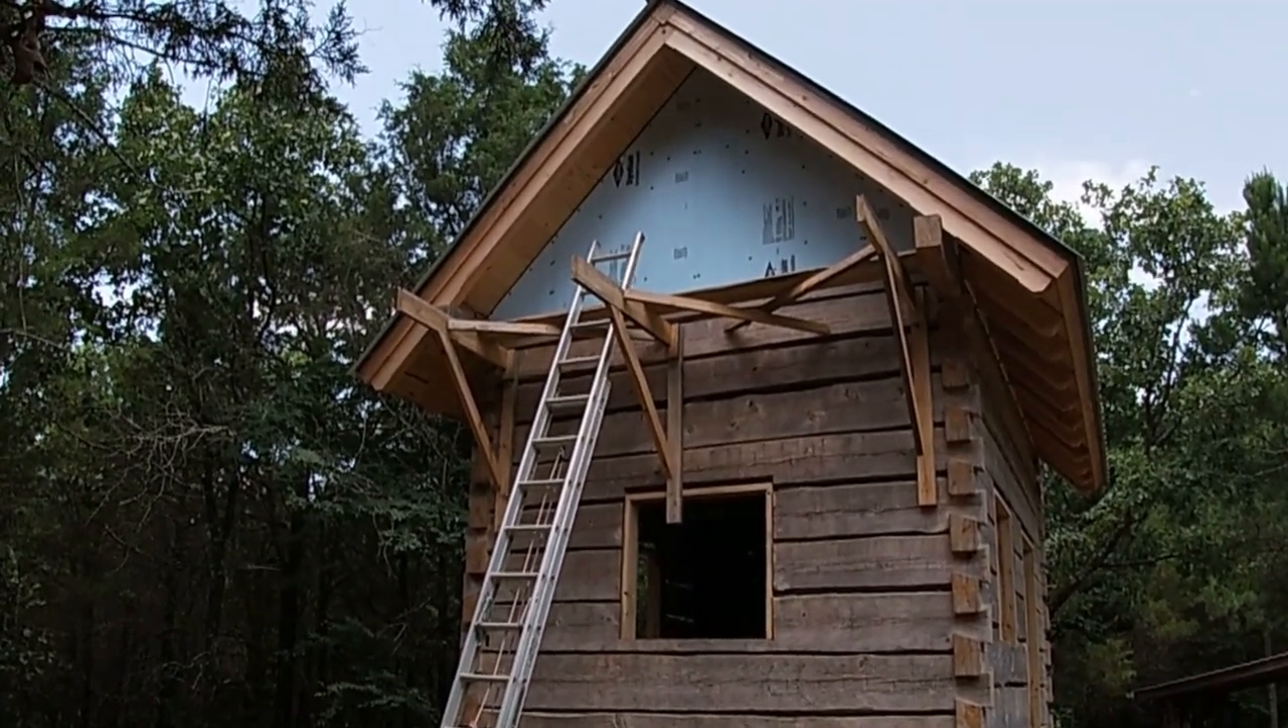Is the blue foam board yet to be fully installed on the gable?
No.